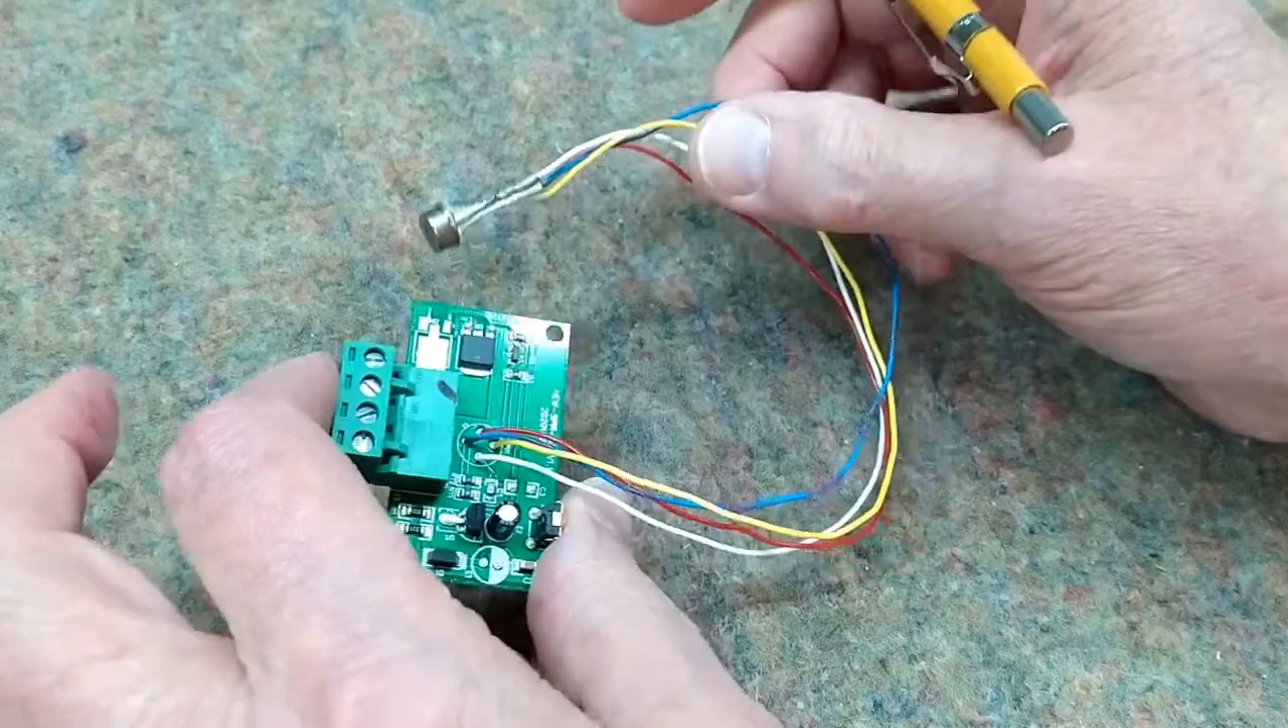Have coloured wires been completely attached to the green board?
Yes.